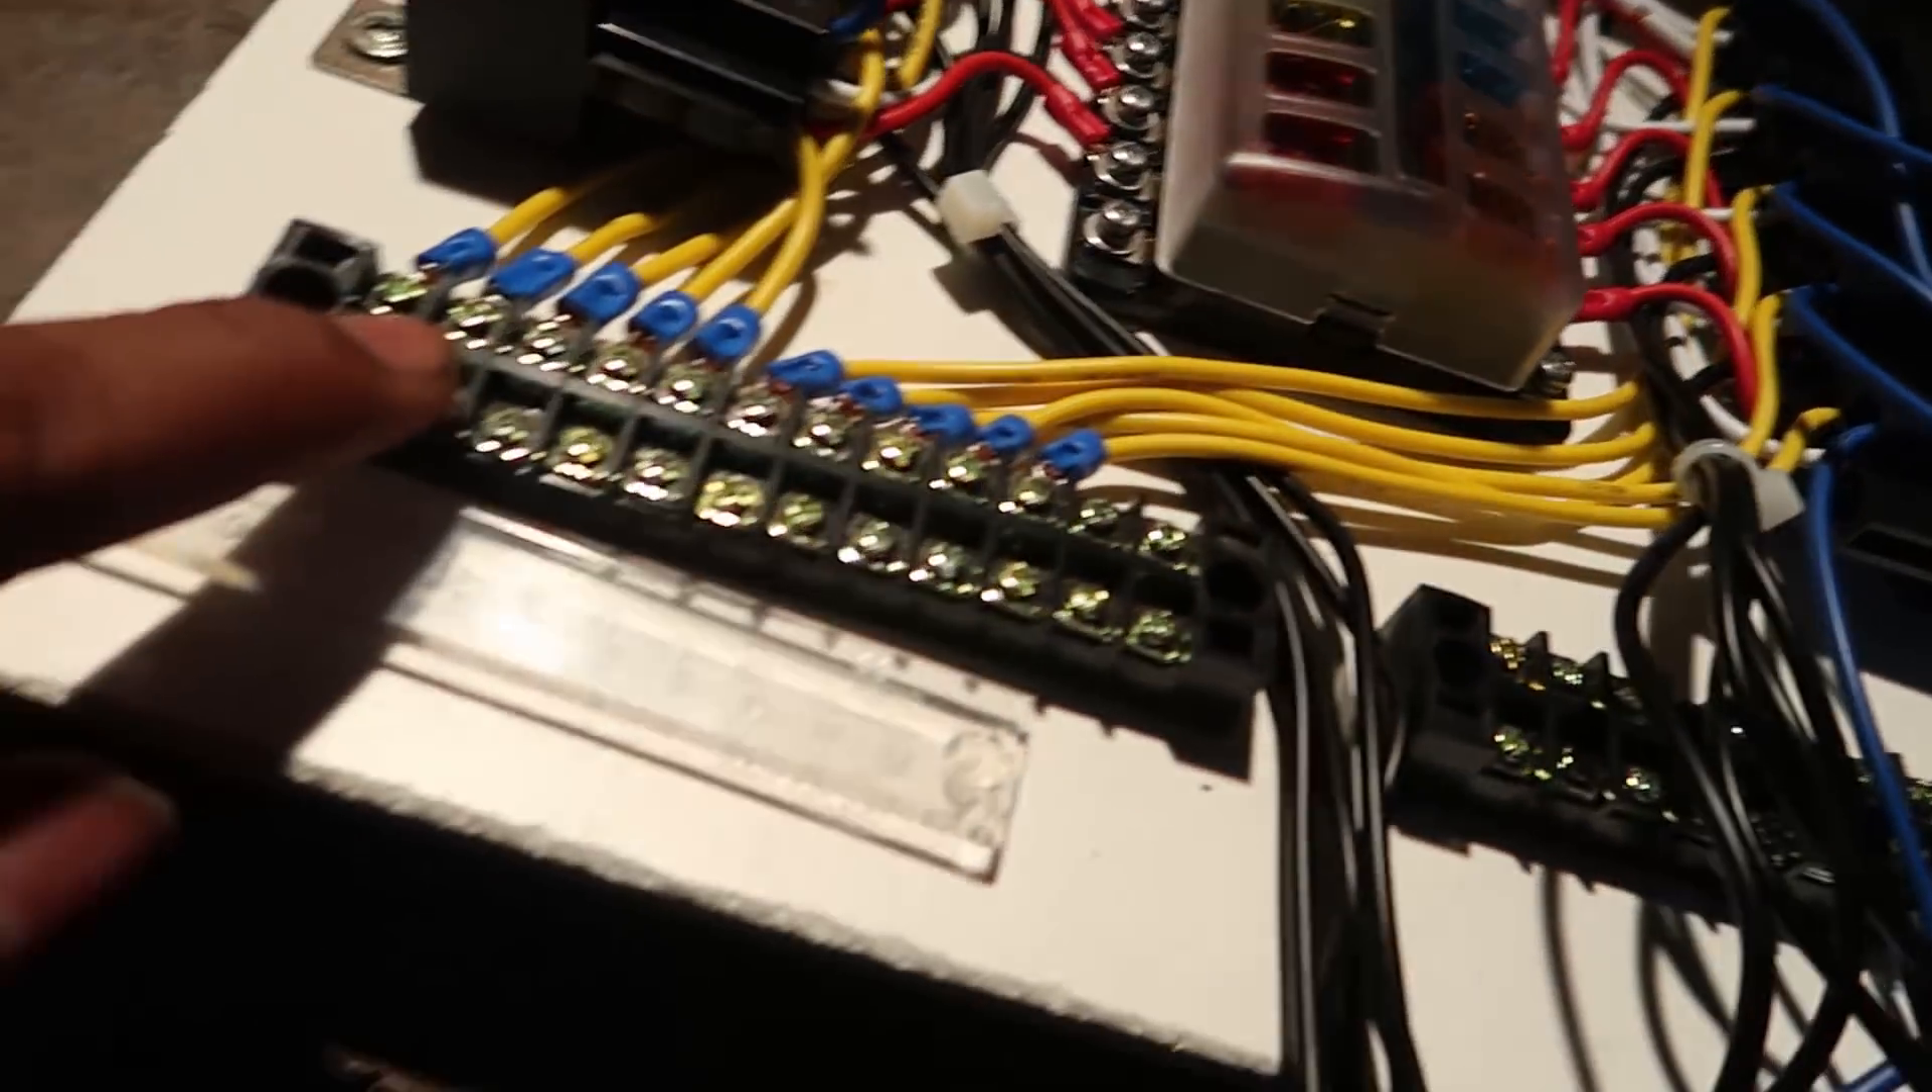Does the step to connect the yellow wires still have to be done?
No.